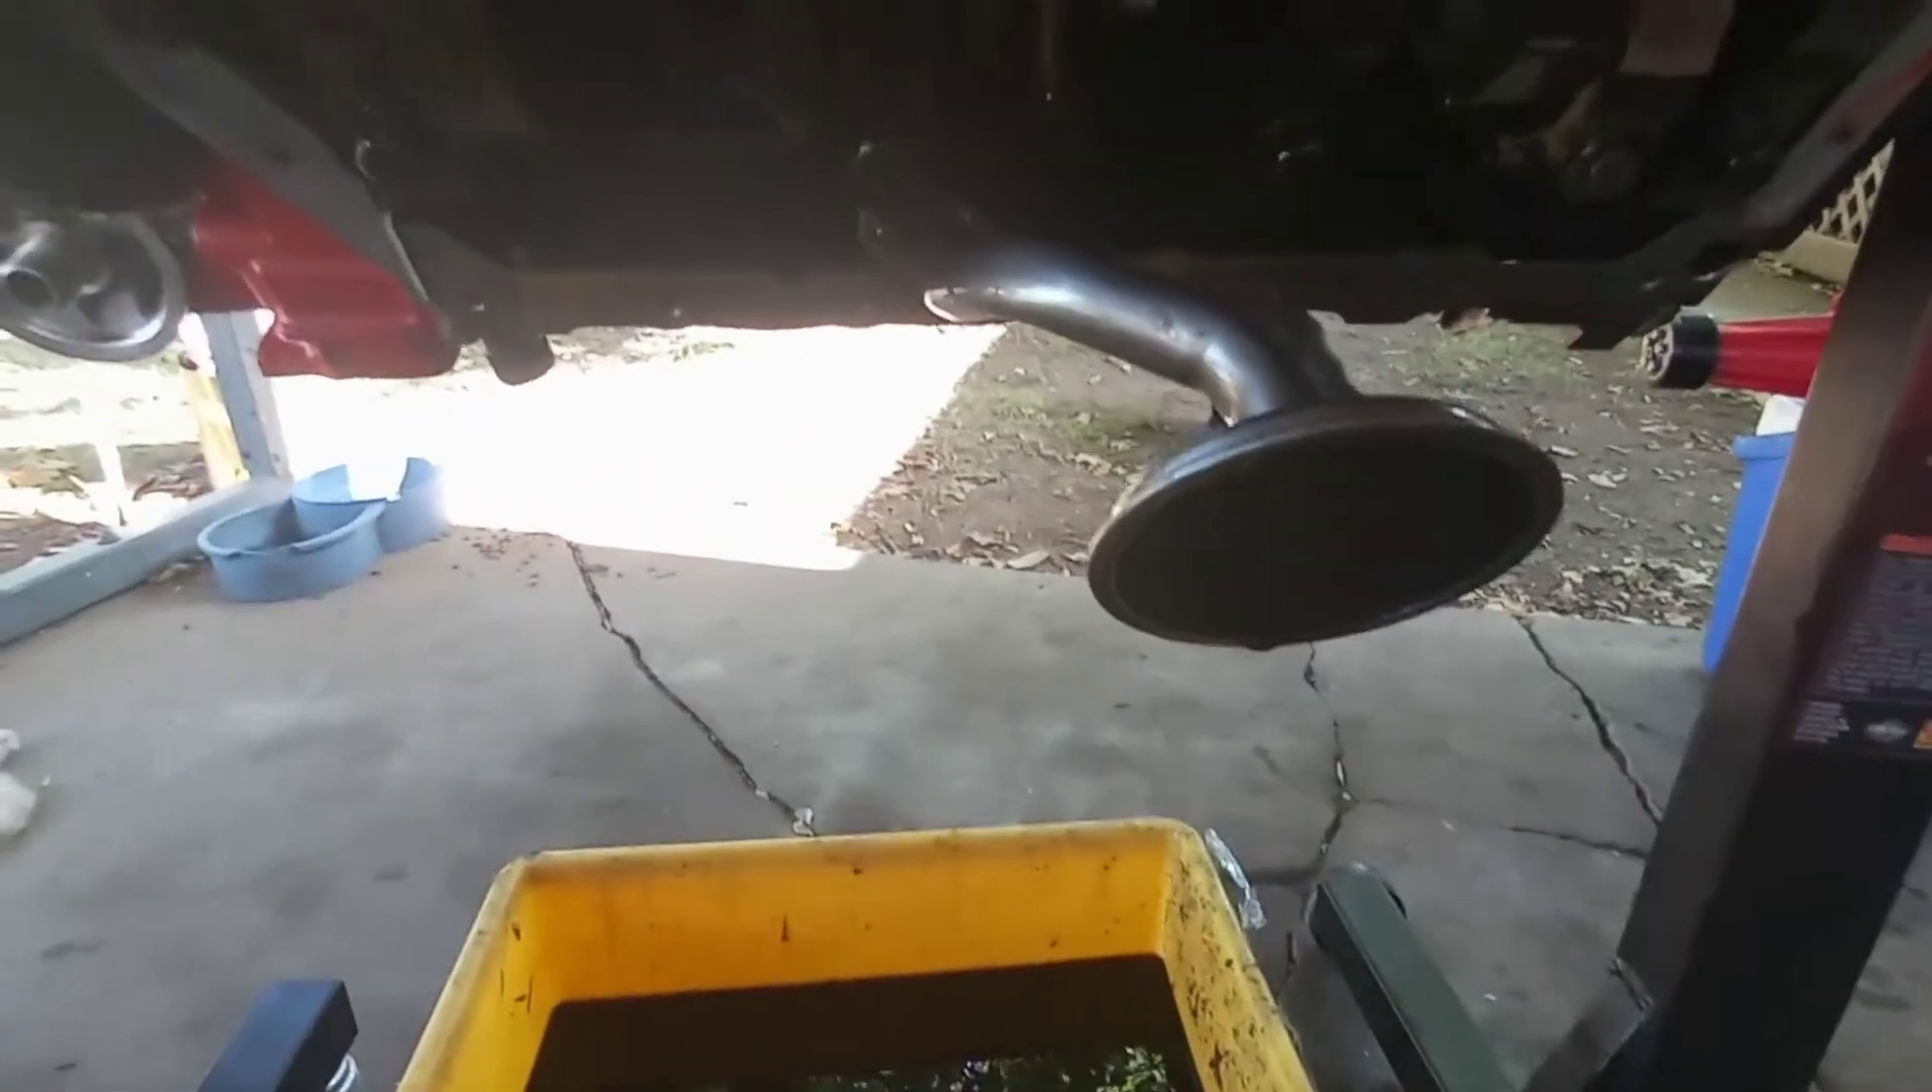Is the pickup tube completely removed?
No.